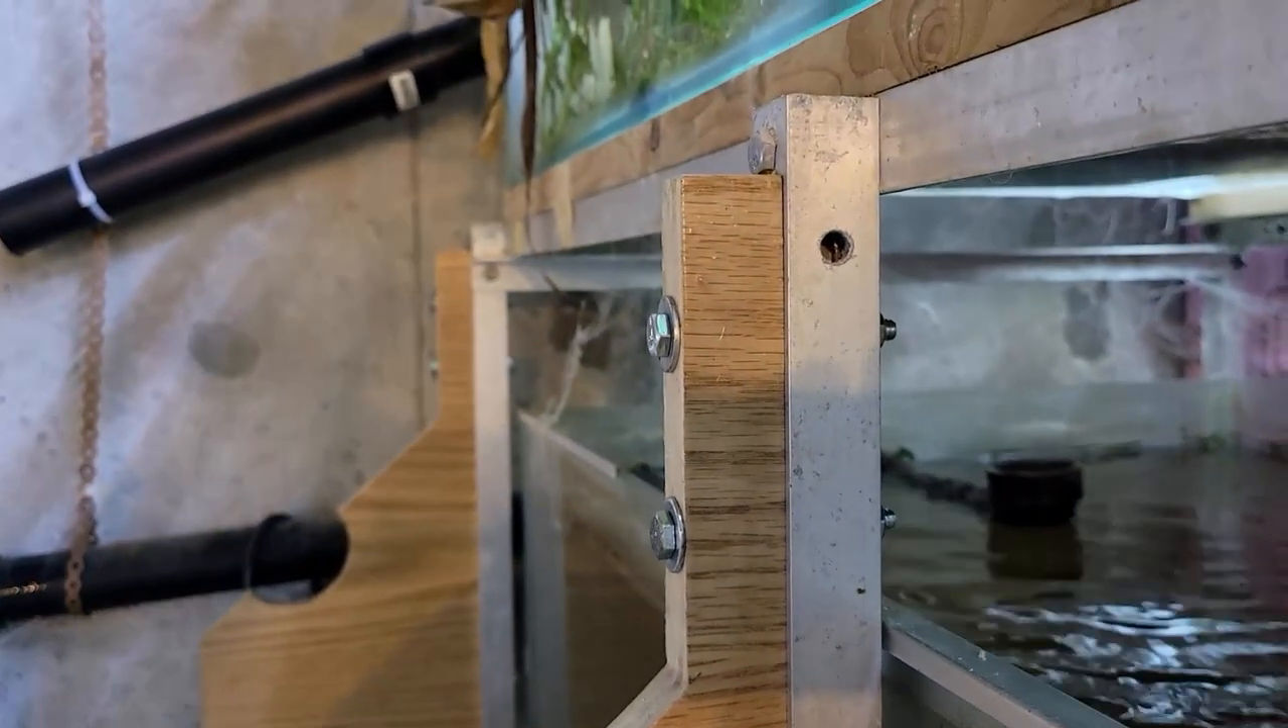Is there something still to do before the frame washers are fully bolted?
No.